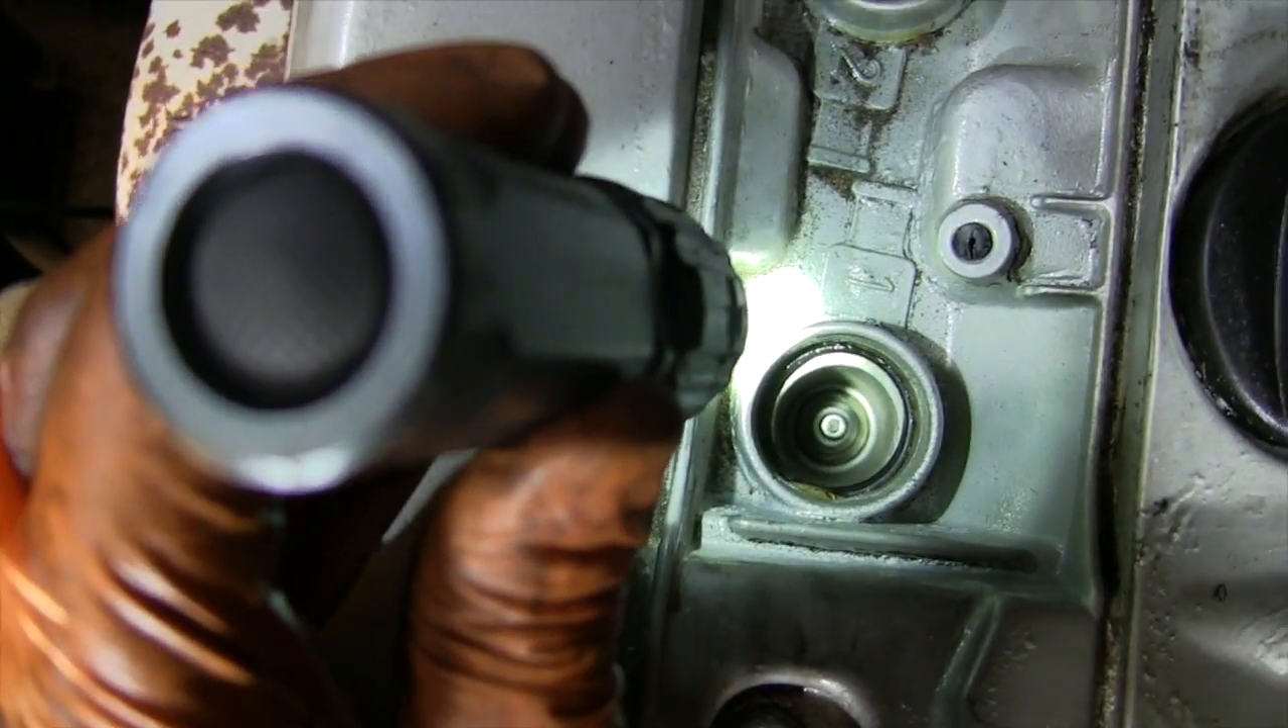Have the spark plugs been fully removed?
No.